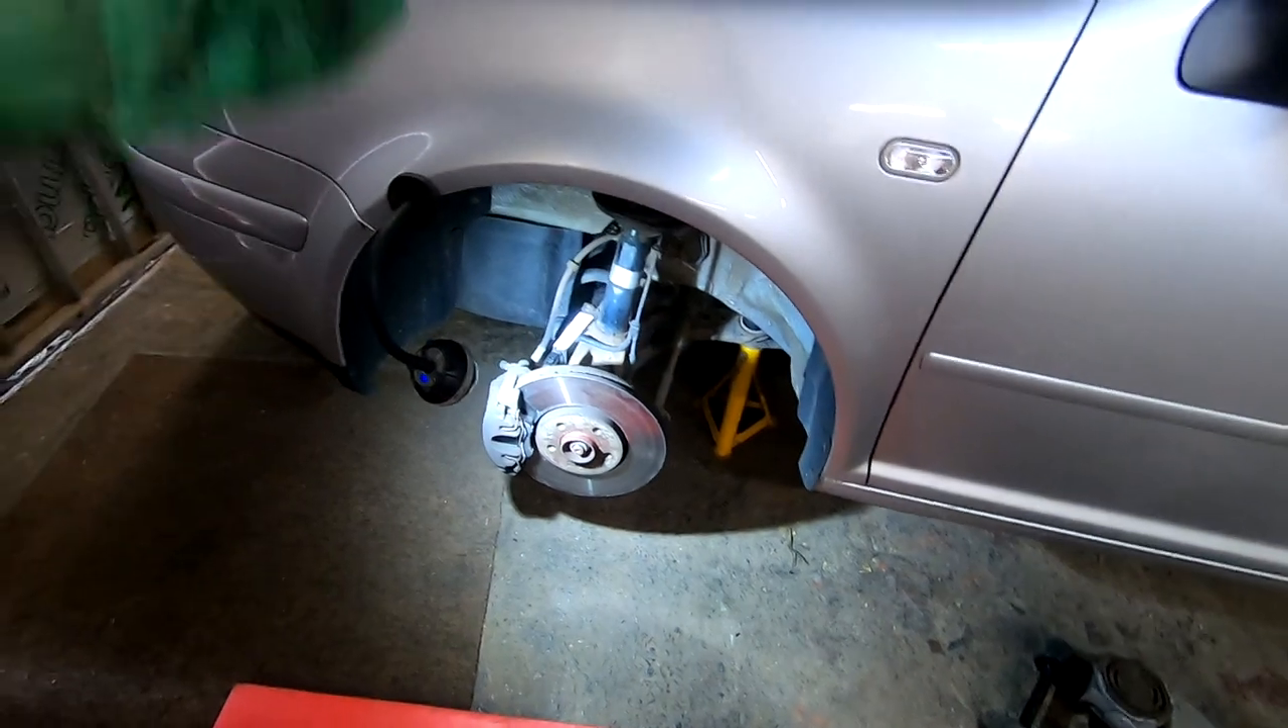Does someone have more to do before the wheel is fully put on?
Yes.